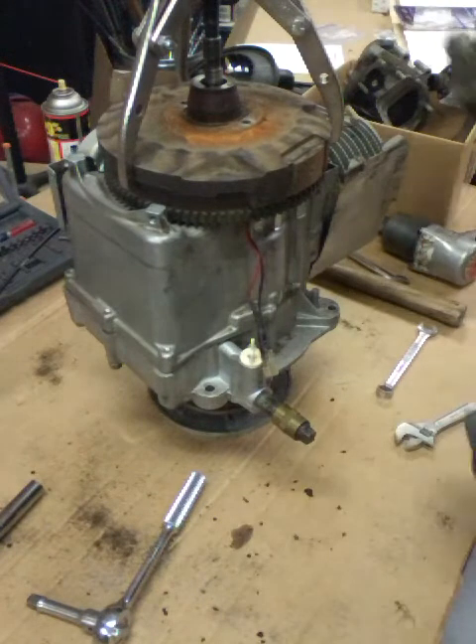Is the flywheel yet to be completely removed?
Yes.